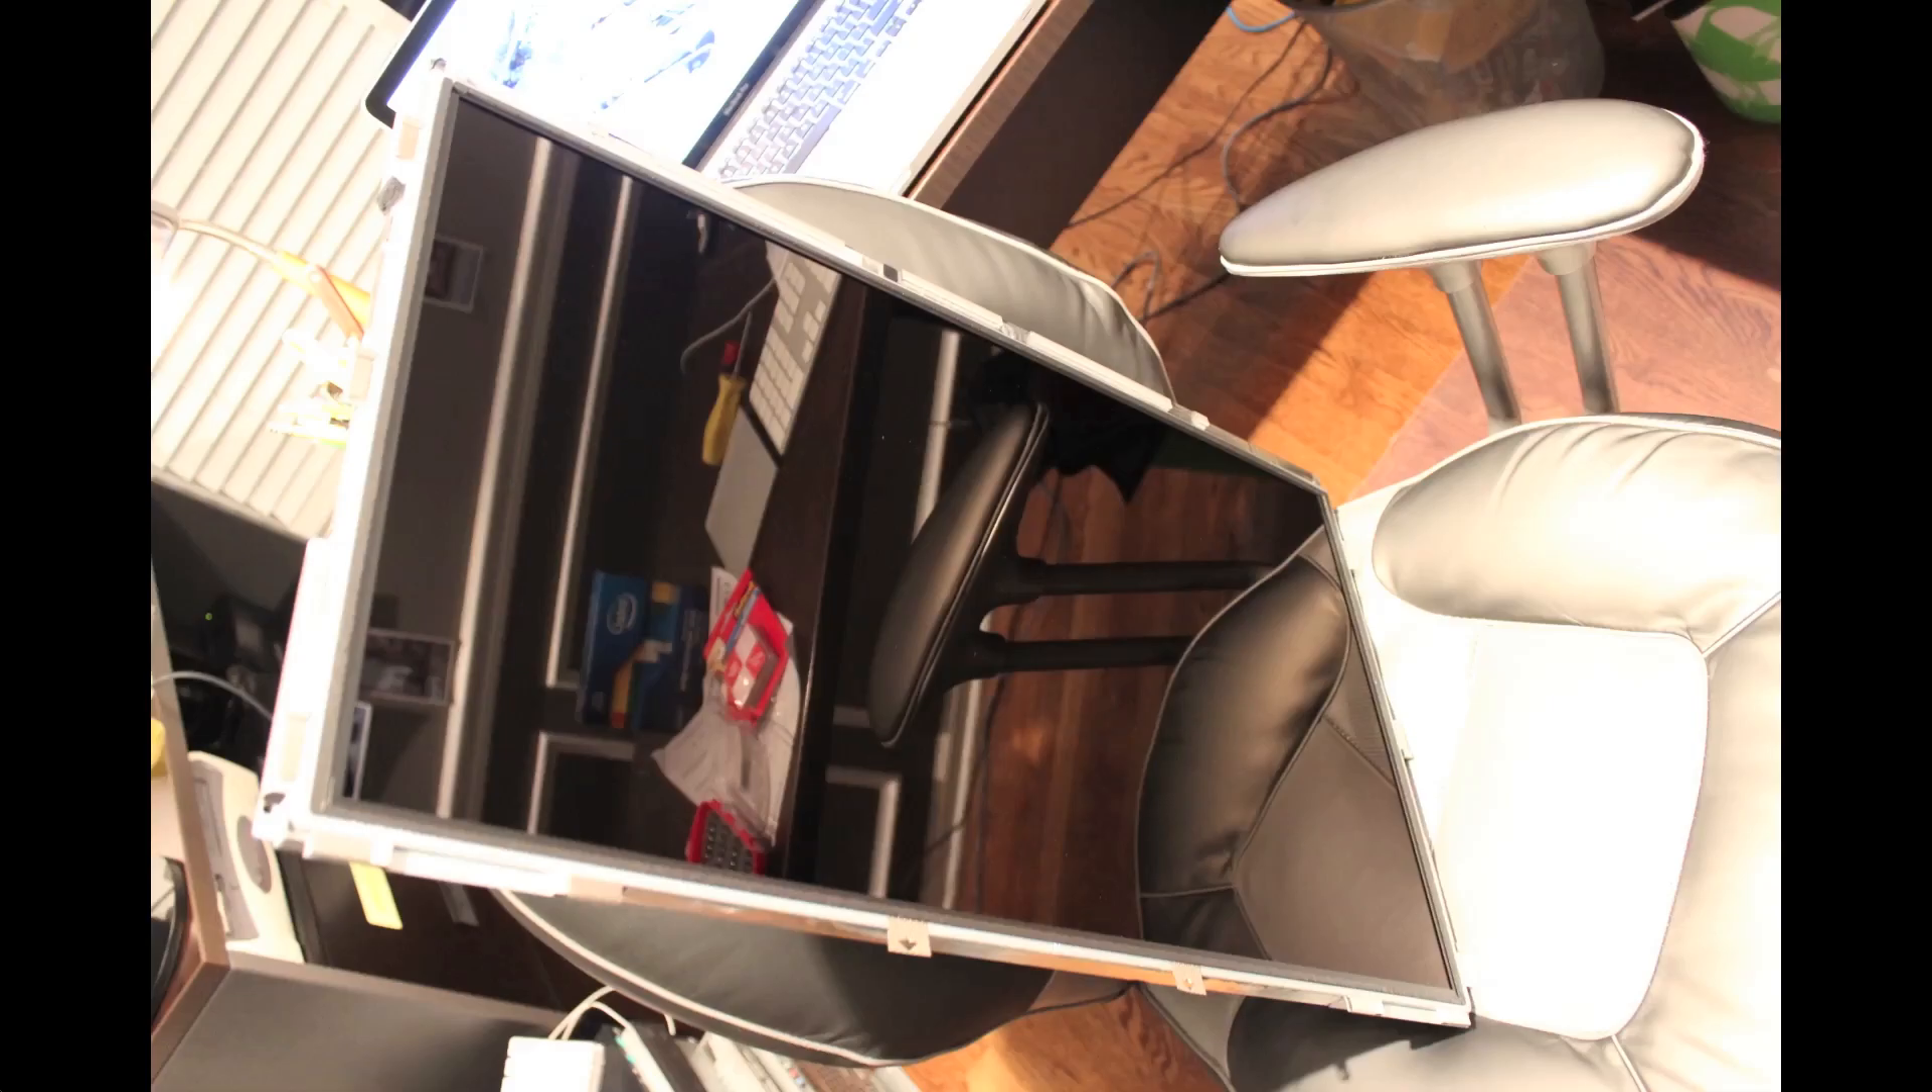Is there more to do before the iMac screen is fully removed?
No.